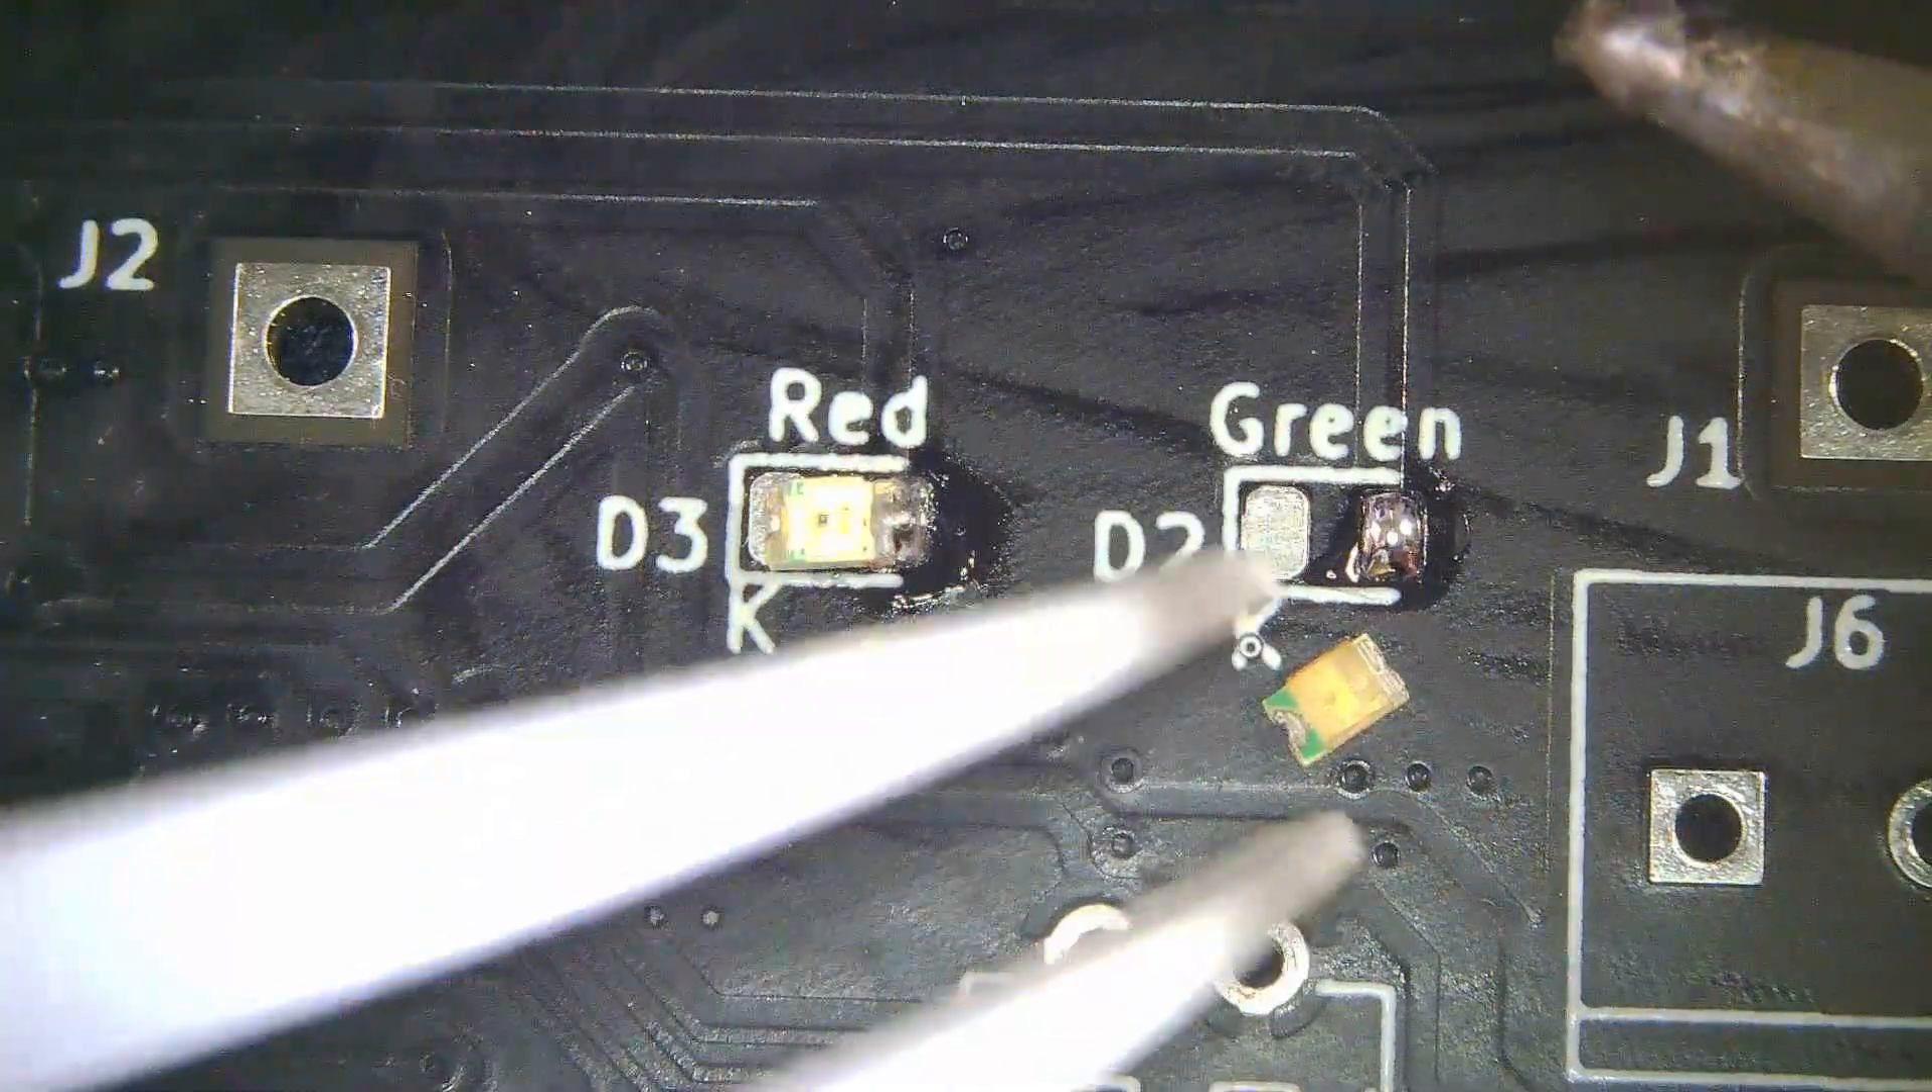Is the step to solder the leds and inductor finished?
No.